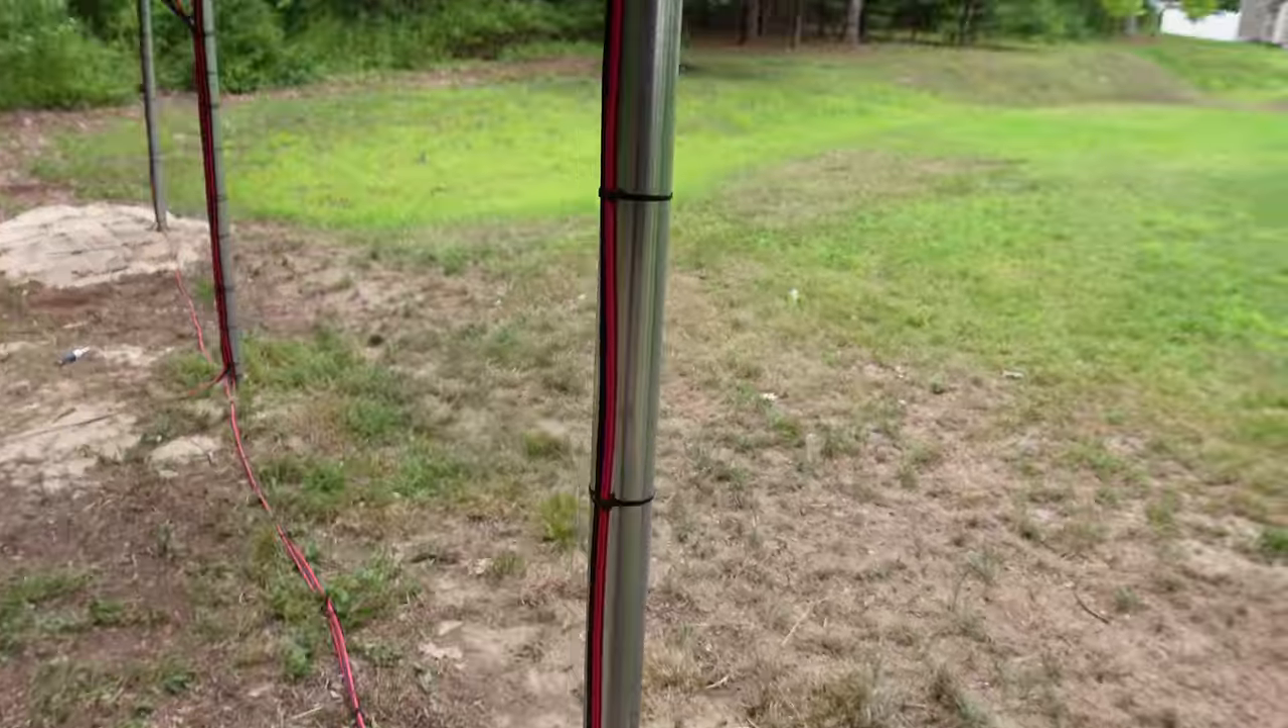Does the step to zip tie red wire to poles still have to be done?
No.